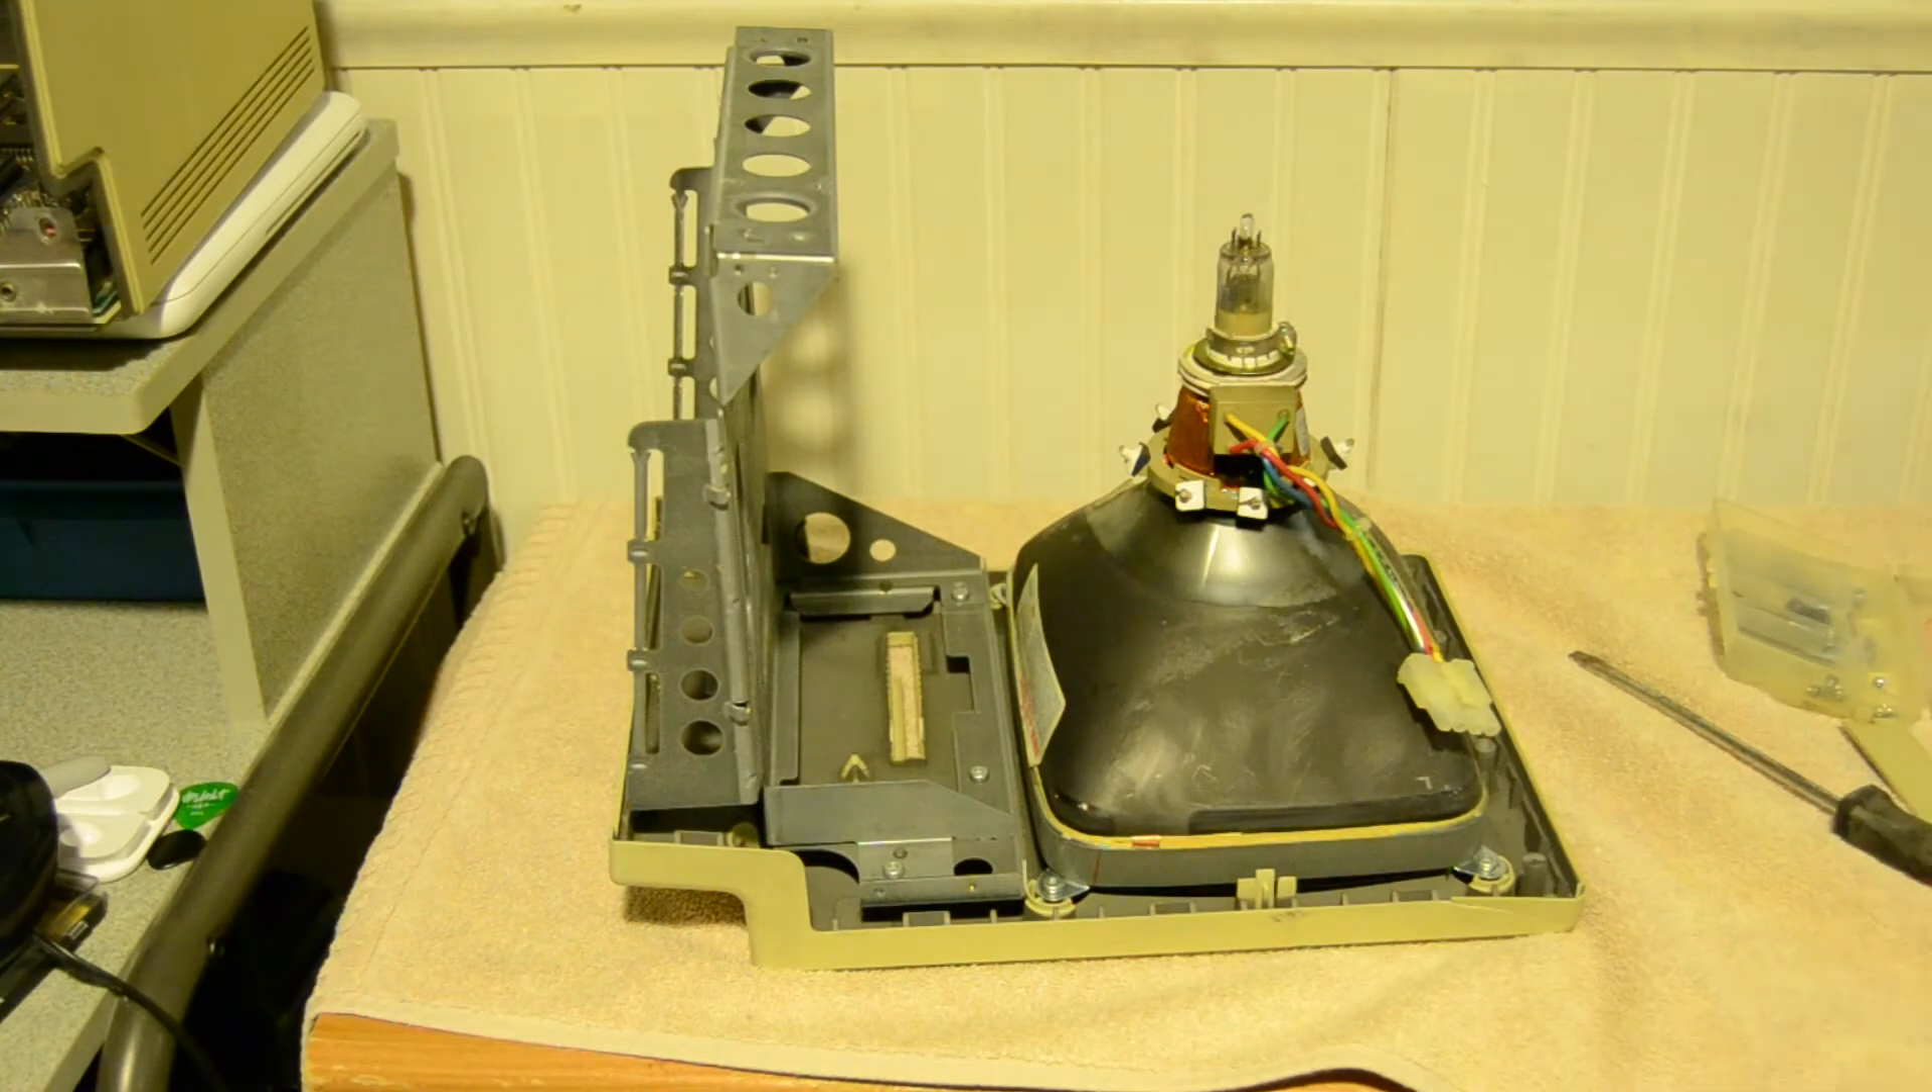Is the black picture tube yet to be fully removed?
Yes.